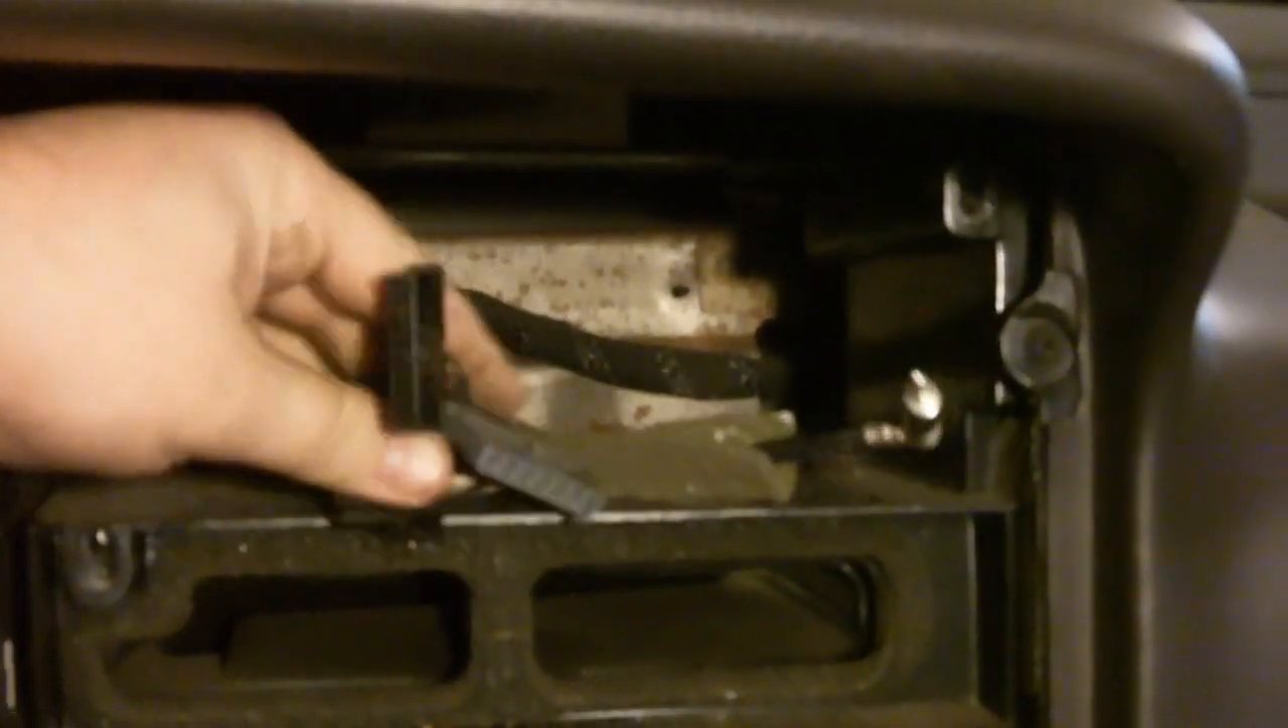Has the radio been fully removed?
Yes.